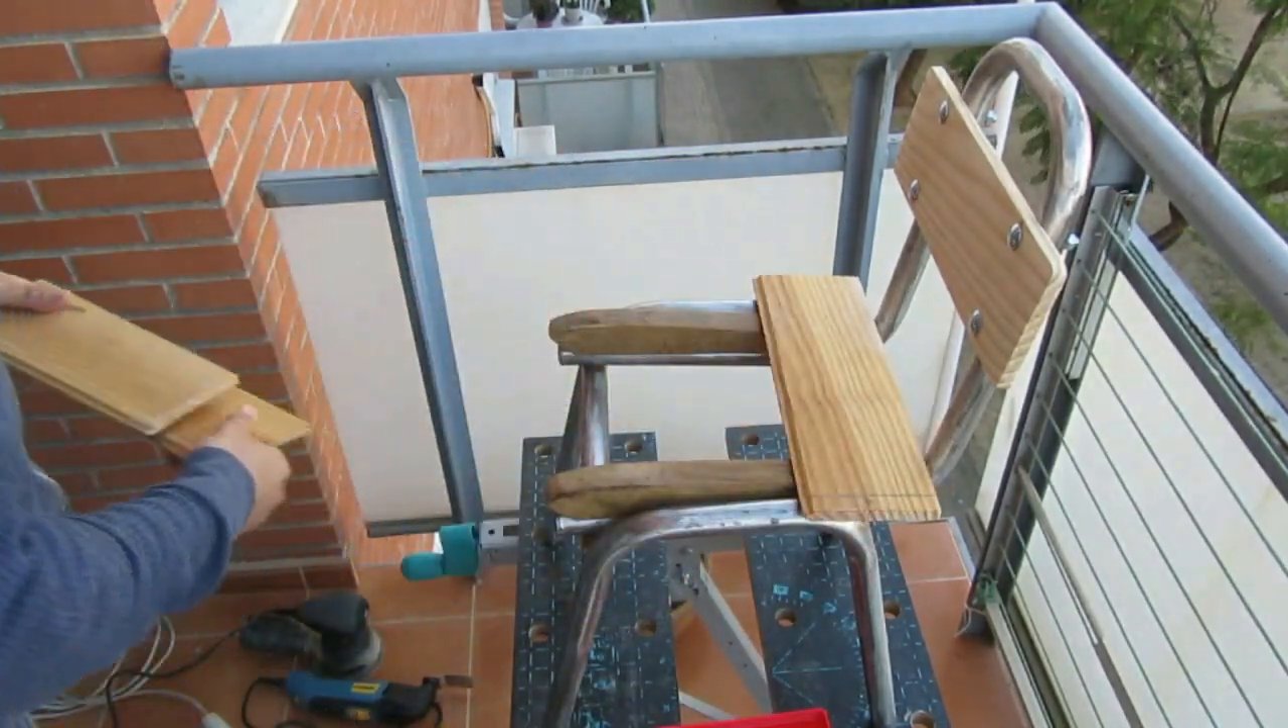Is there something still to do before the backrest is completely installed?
No.